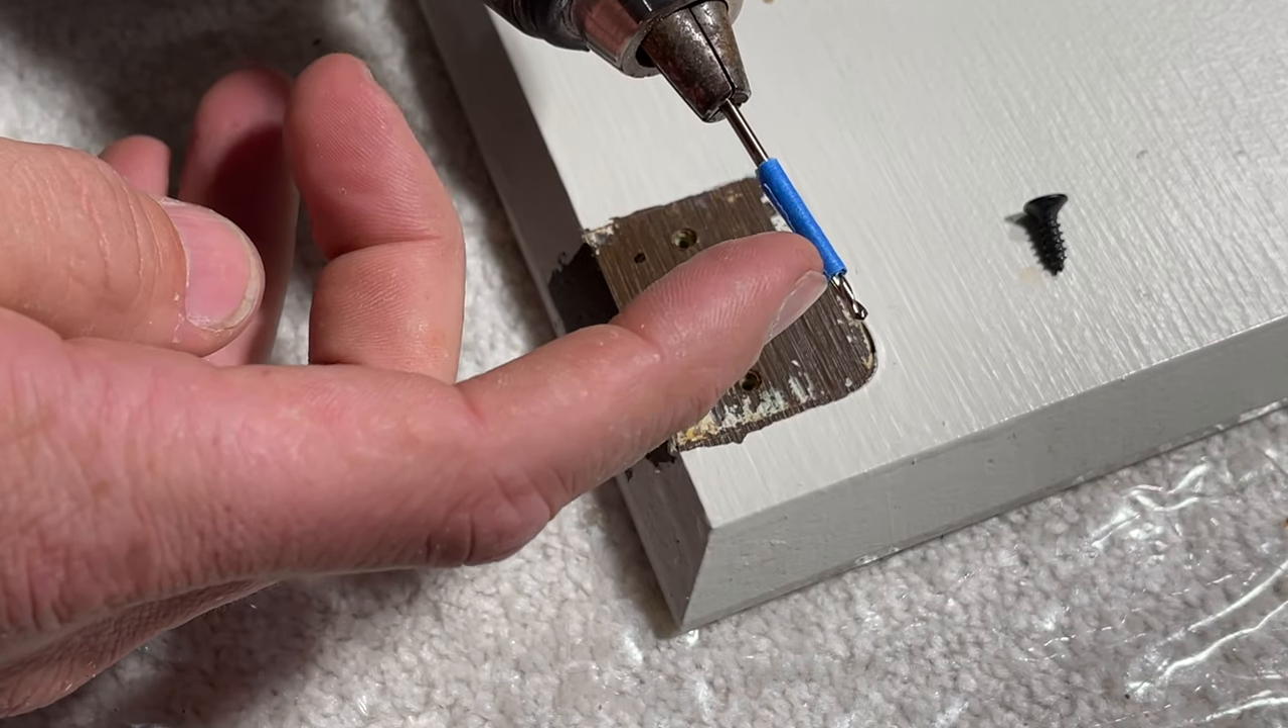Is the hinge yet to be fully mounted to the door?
Yes.